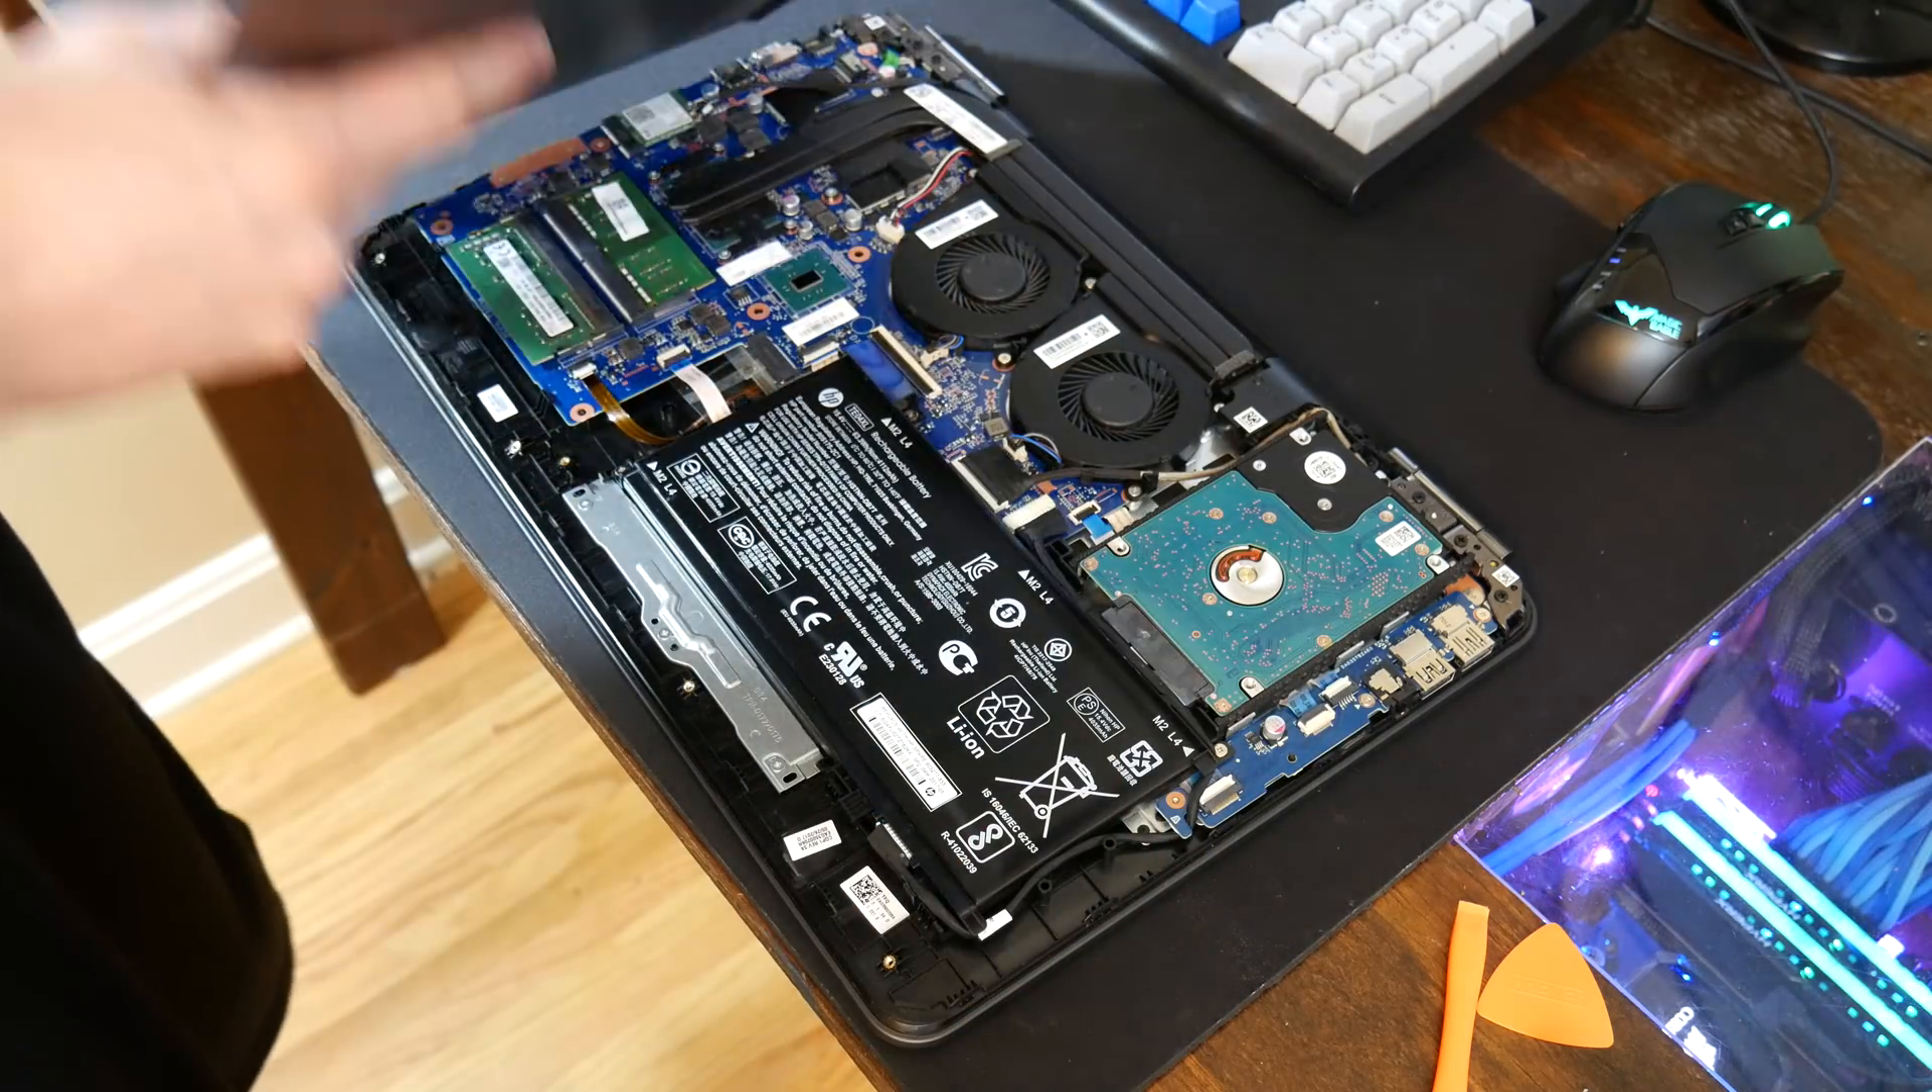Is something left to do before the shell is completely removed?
No.